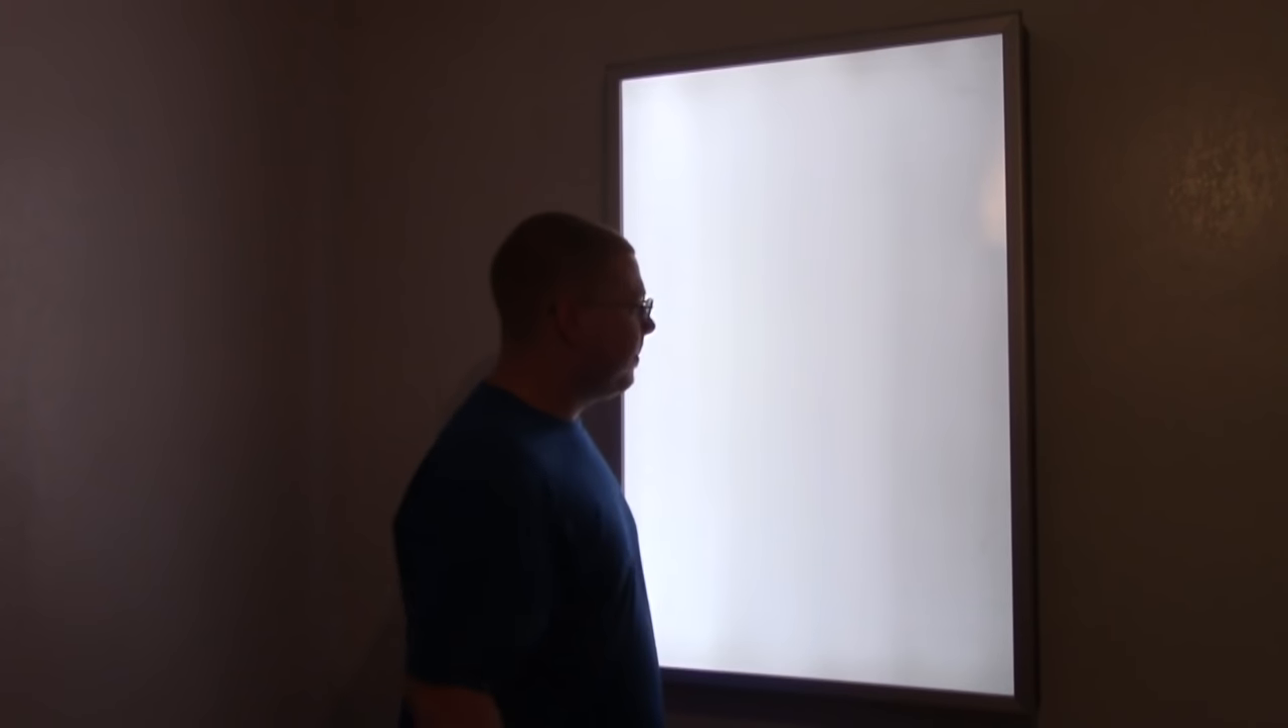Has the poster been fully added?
No.